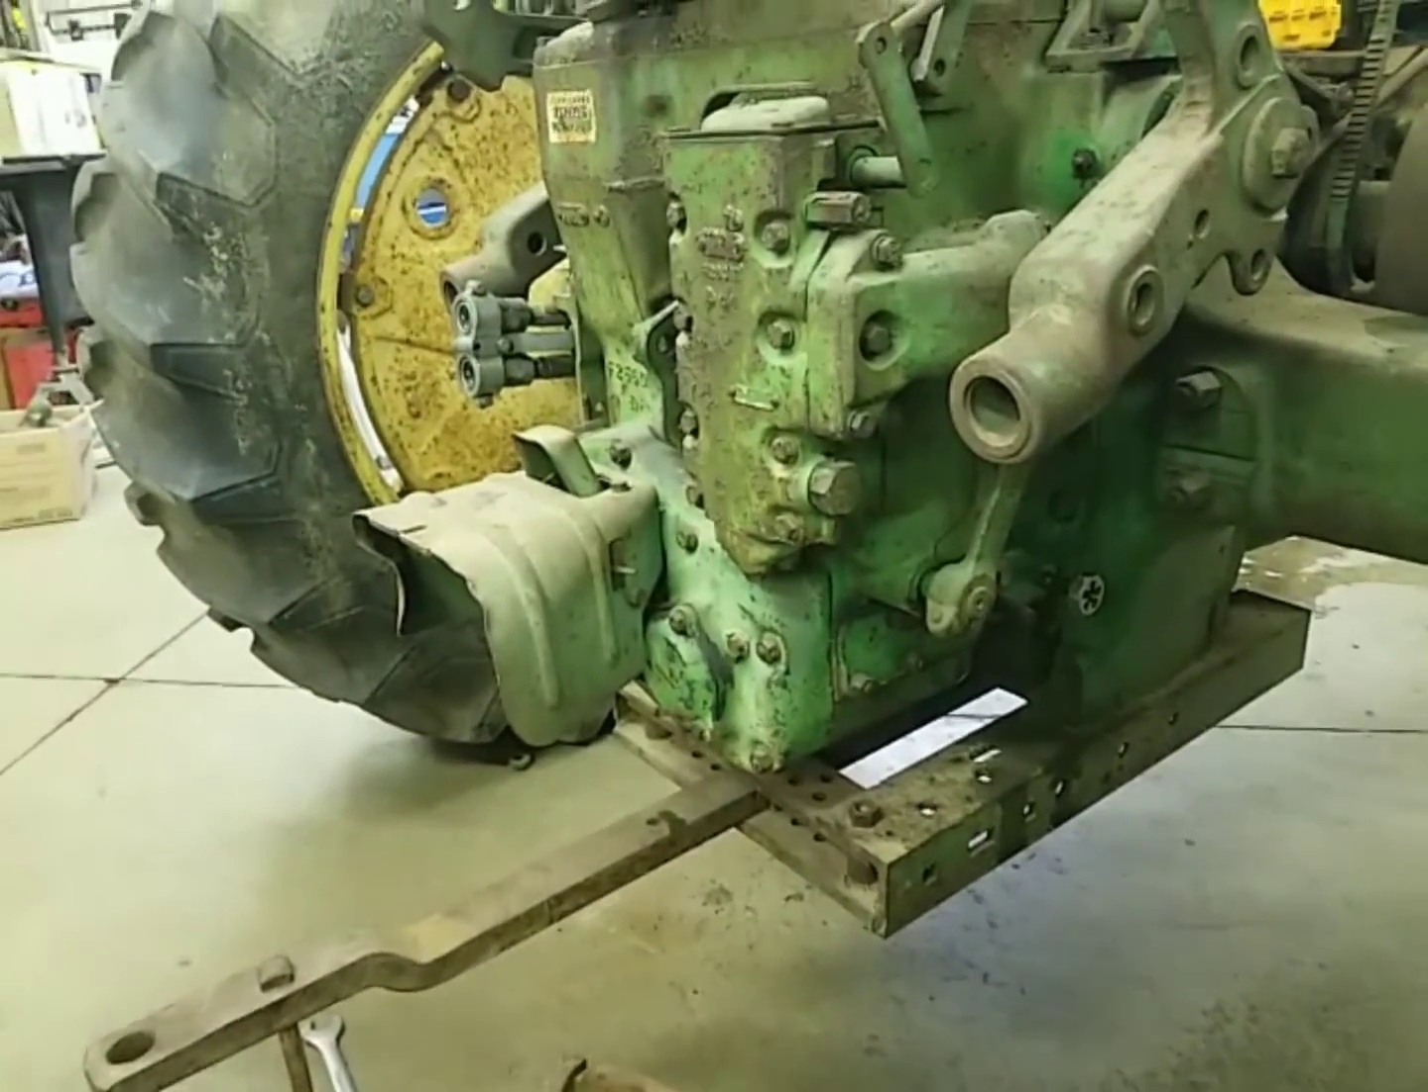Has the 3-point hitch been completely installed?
No.